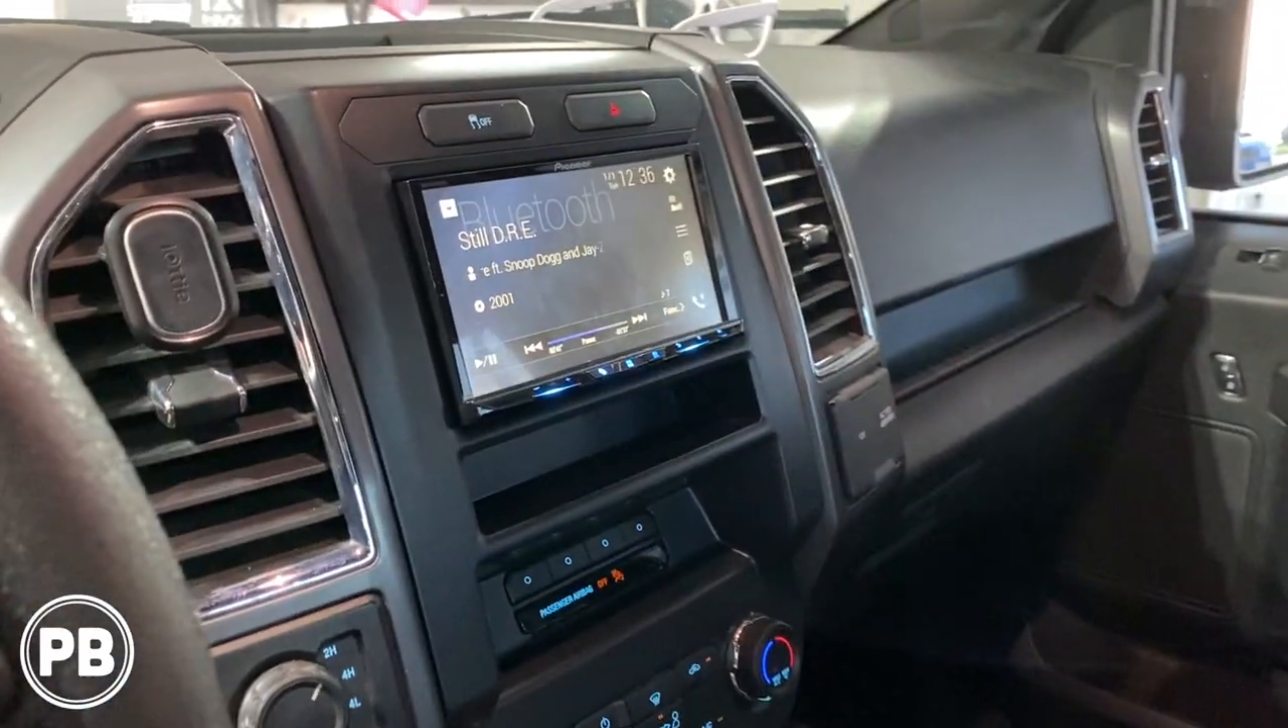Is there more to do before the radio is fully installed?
No.